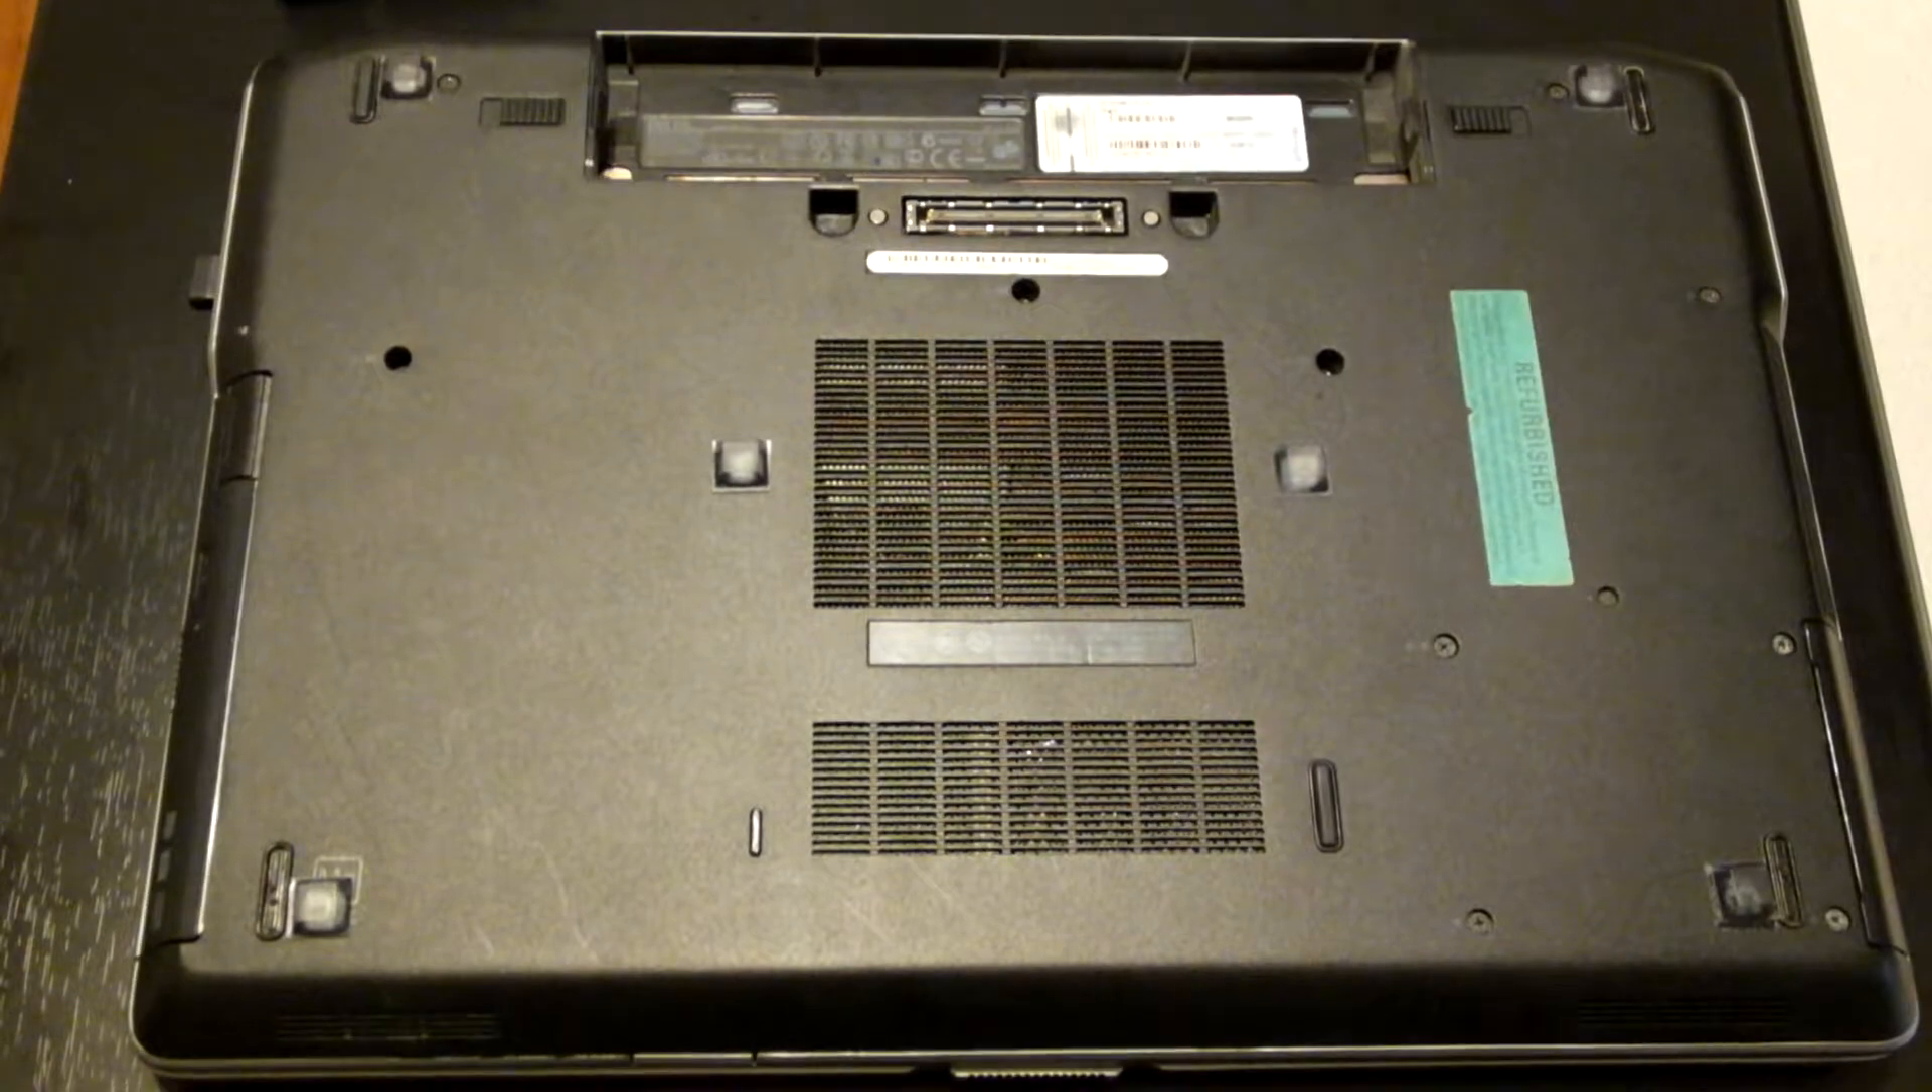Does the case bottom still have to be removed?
Yes.